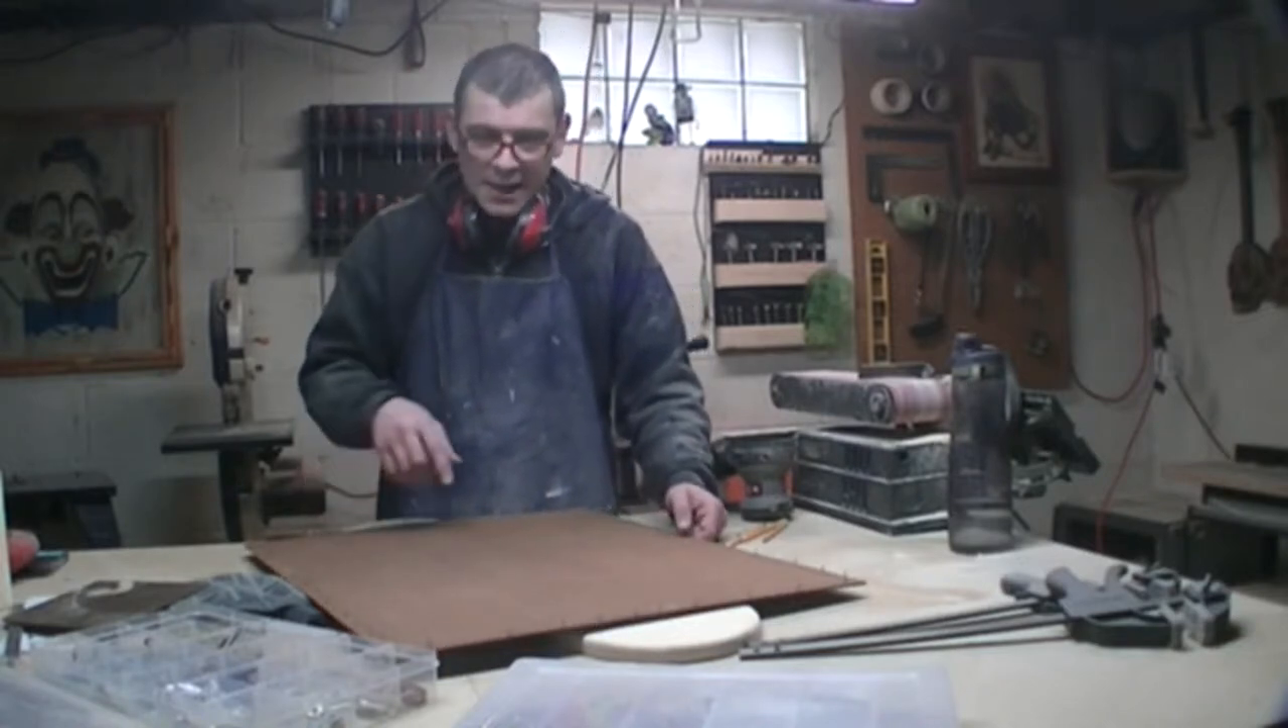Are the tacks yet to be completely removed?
Yes.